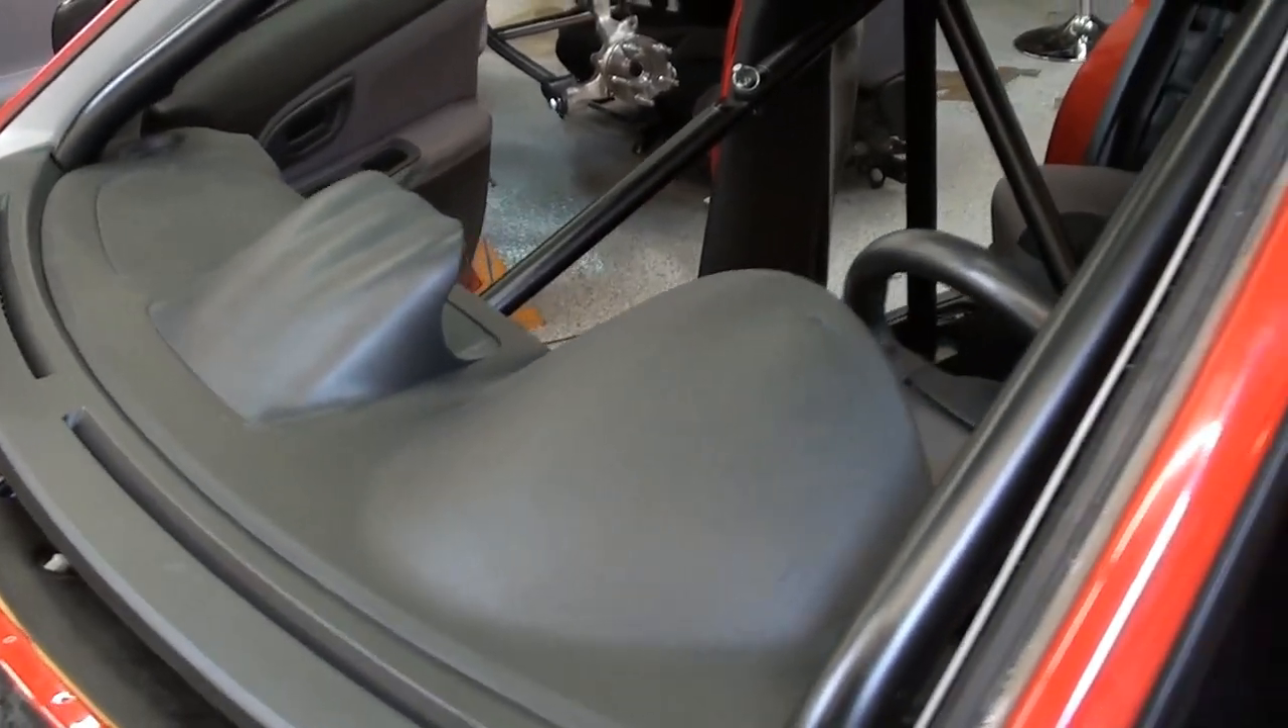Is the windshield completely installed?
No.